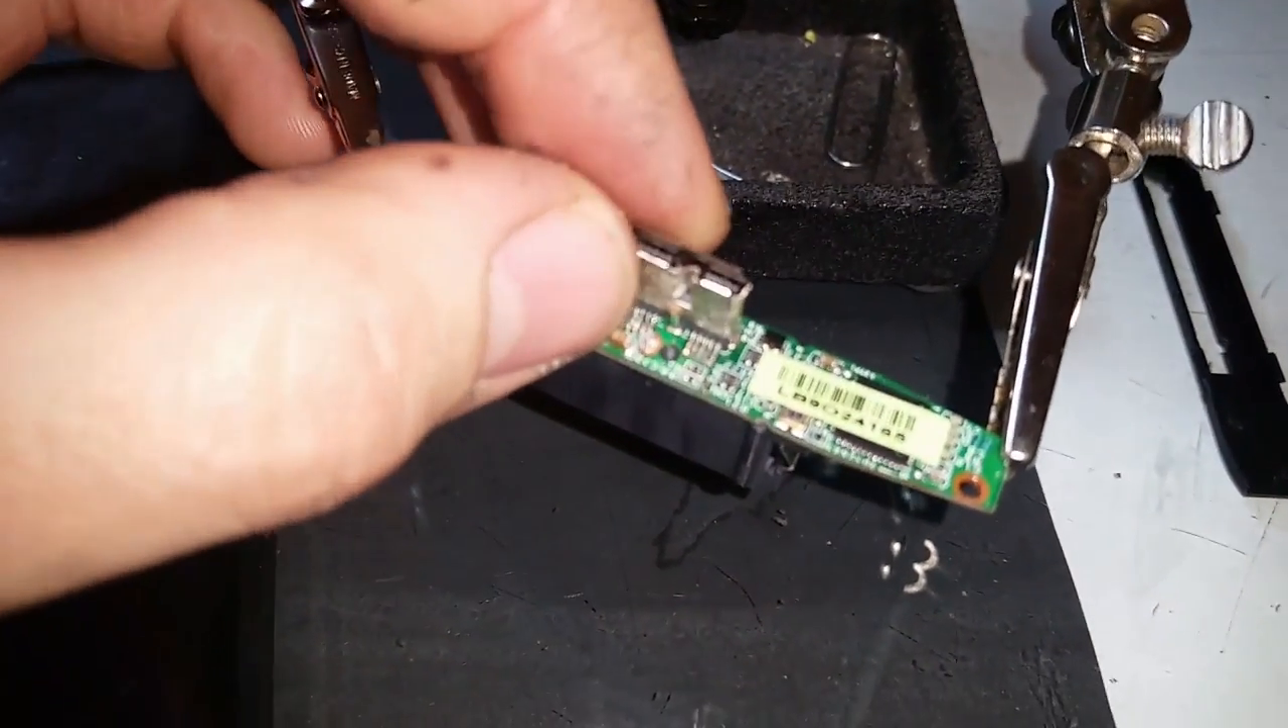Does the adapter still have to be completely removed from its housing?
No.